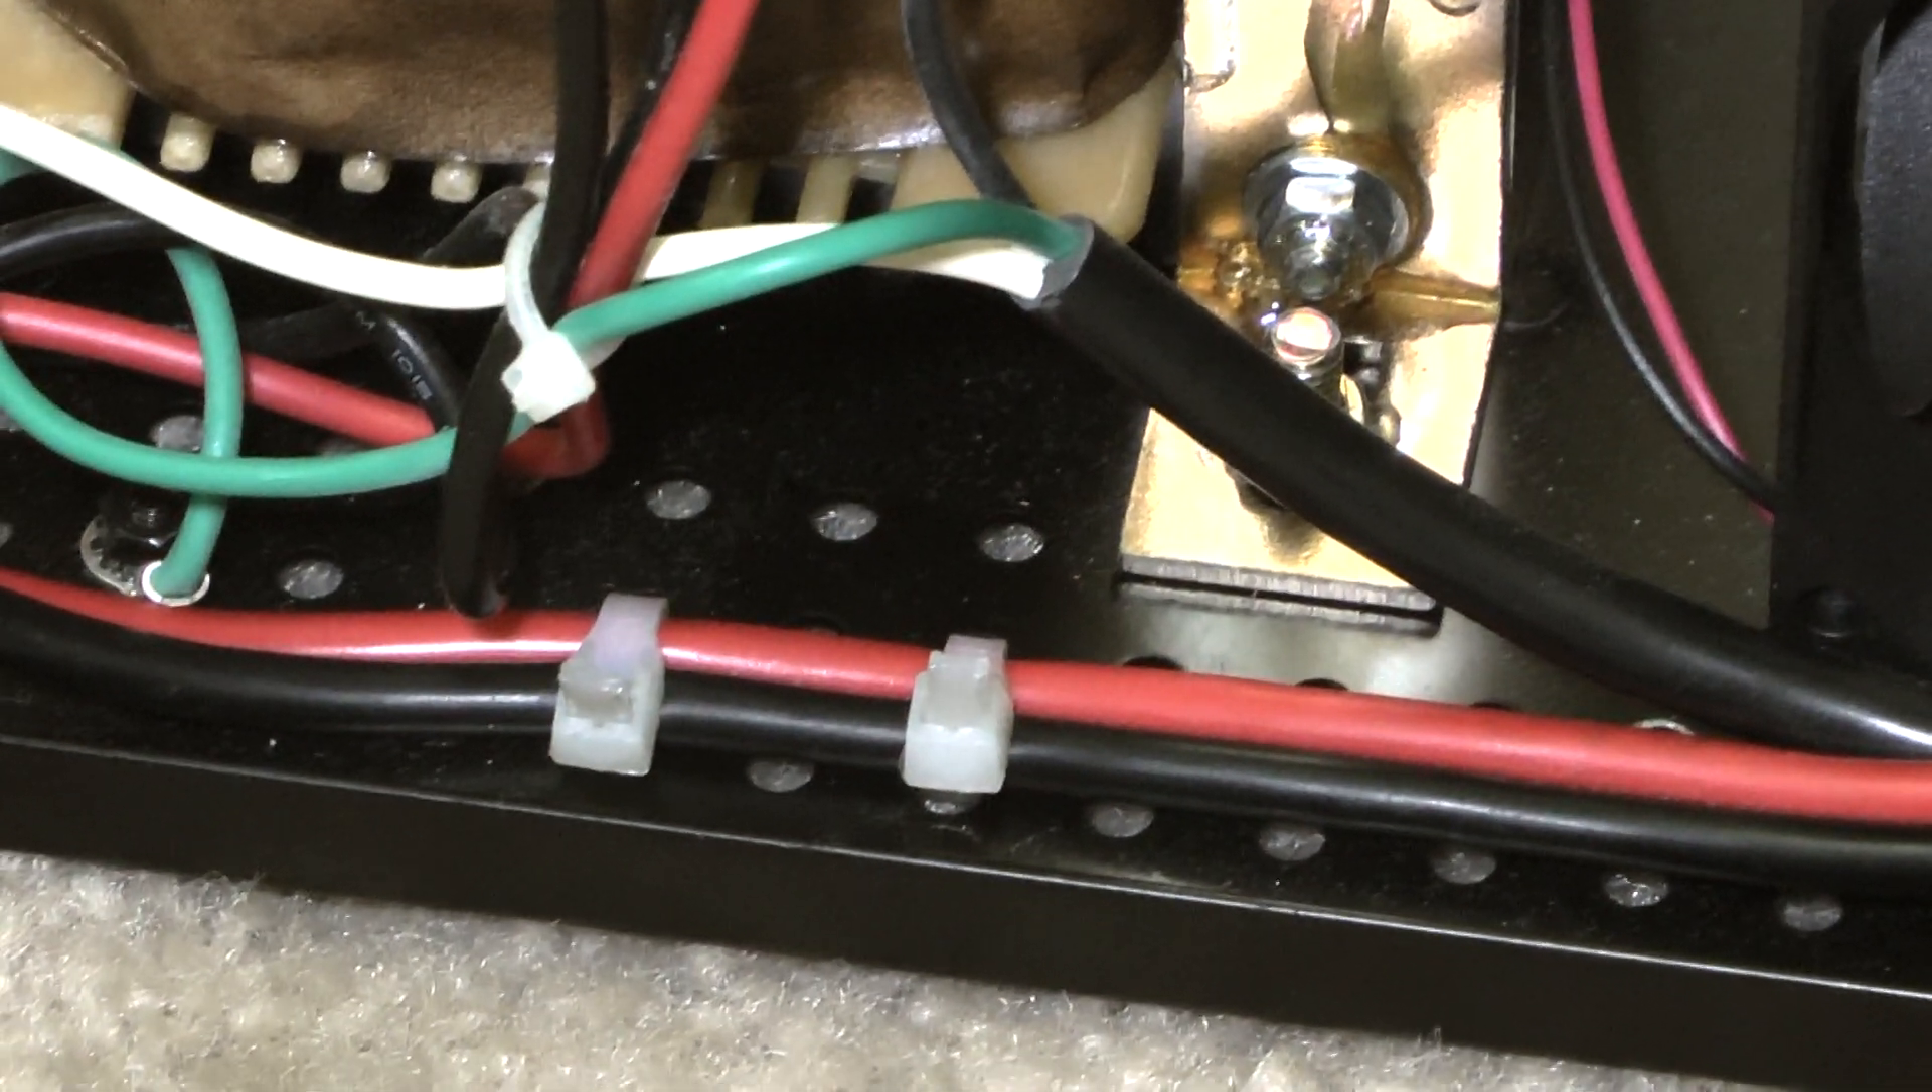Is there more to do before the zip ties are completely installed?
No.